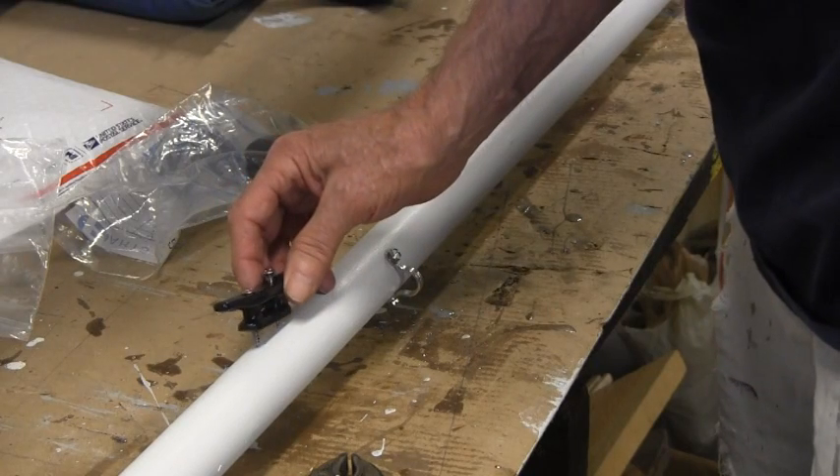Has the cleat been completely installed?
No.